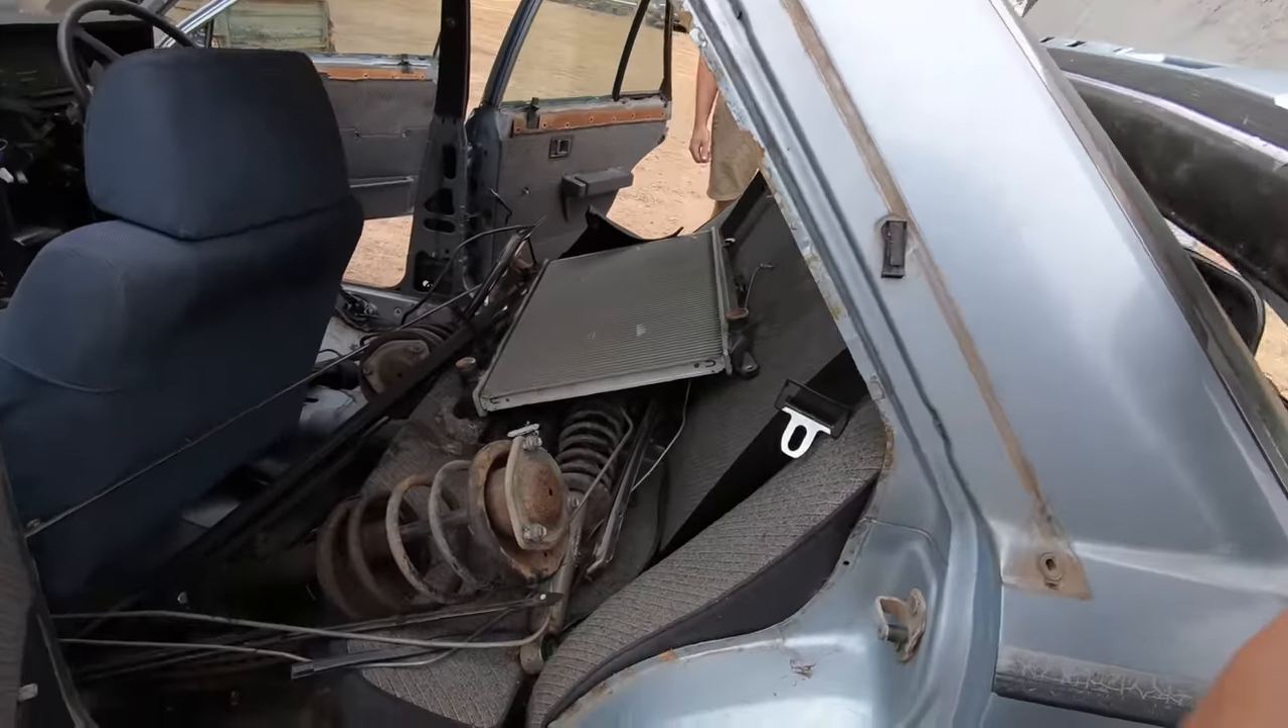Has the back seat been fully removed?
No.